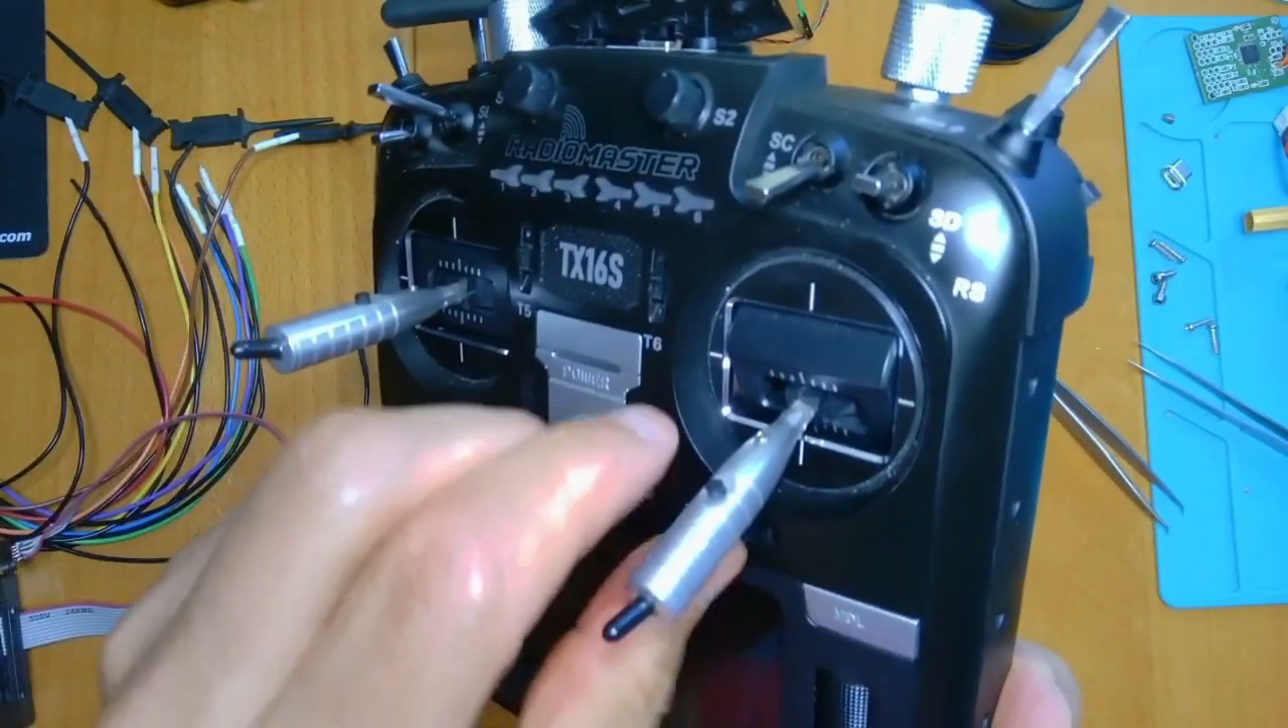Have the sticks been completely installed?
Yes.